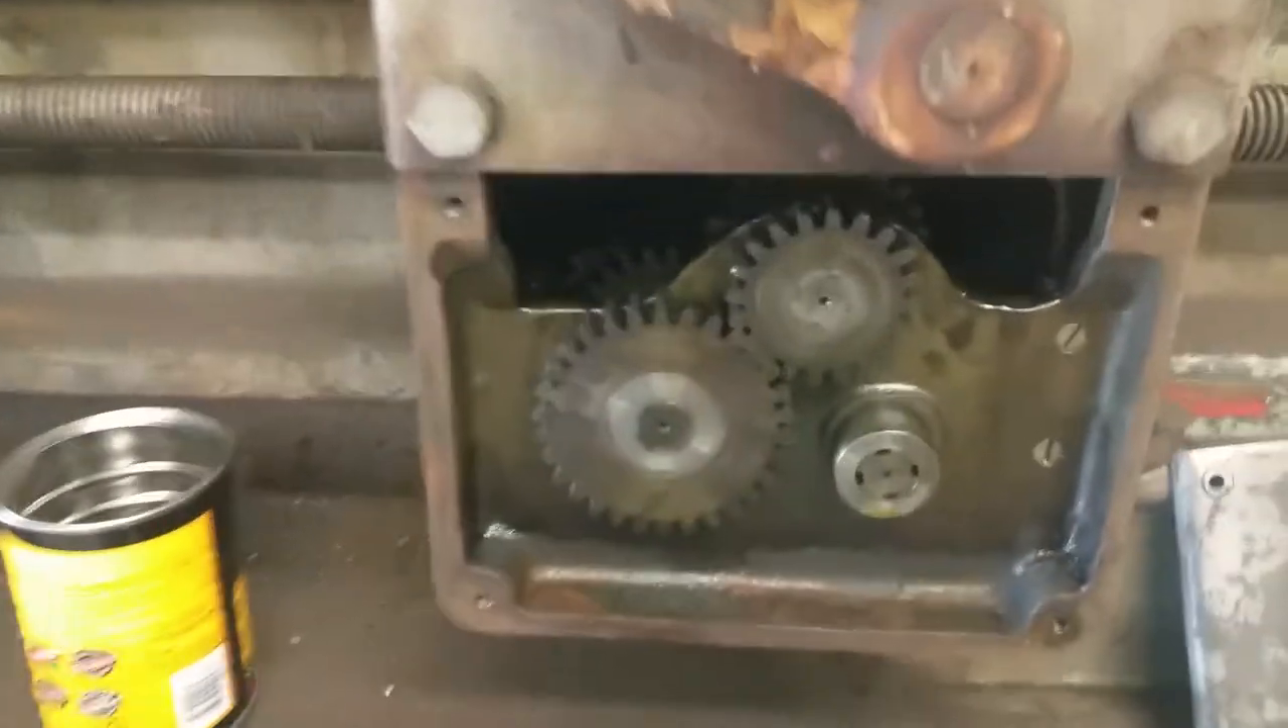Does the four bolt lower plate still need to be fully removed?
No.